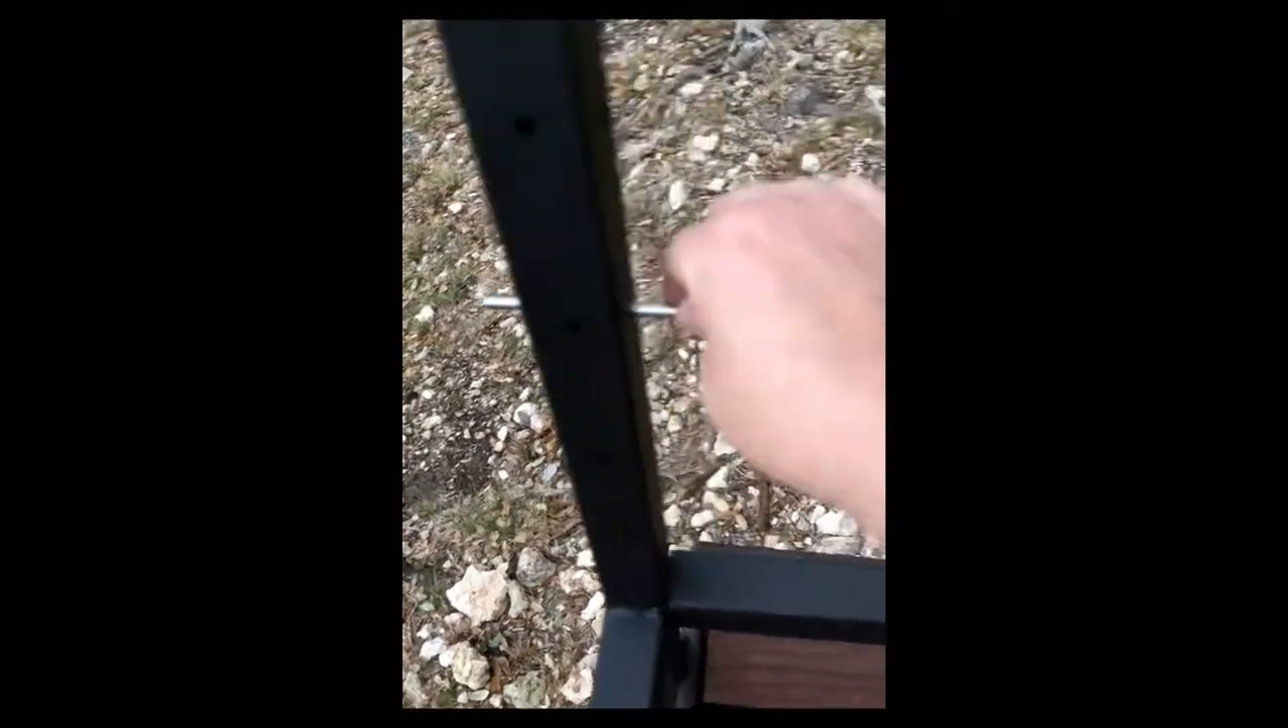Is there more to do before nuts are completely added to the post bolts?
Yes.